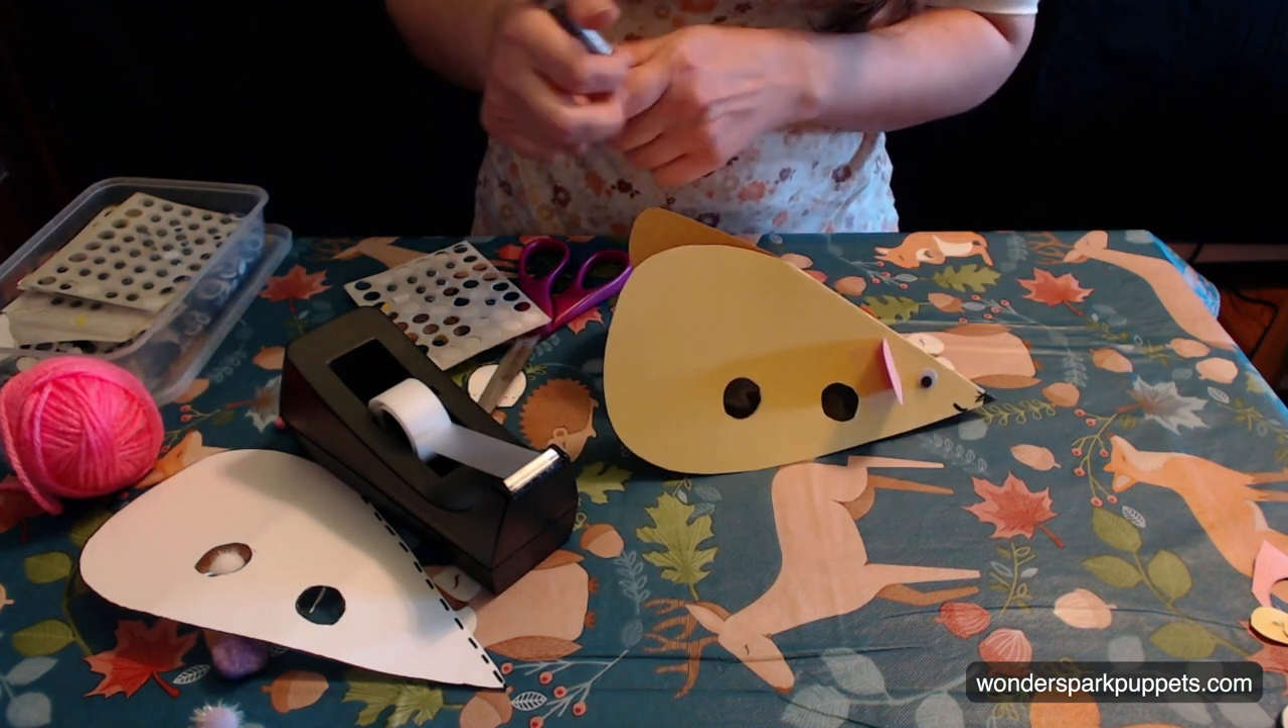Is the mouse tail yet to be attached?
Yes.